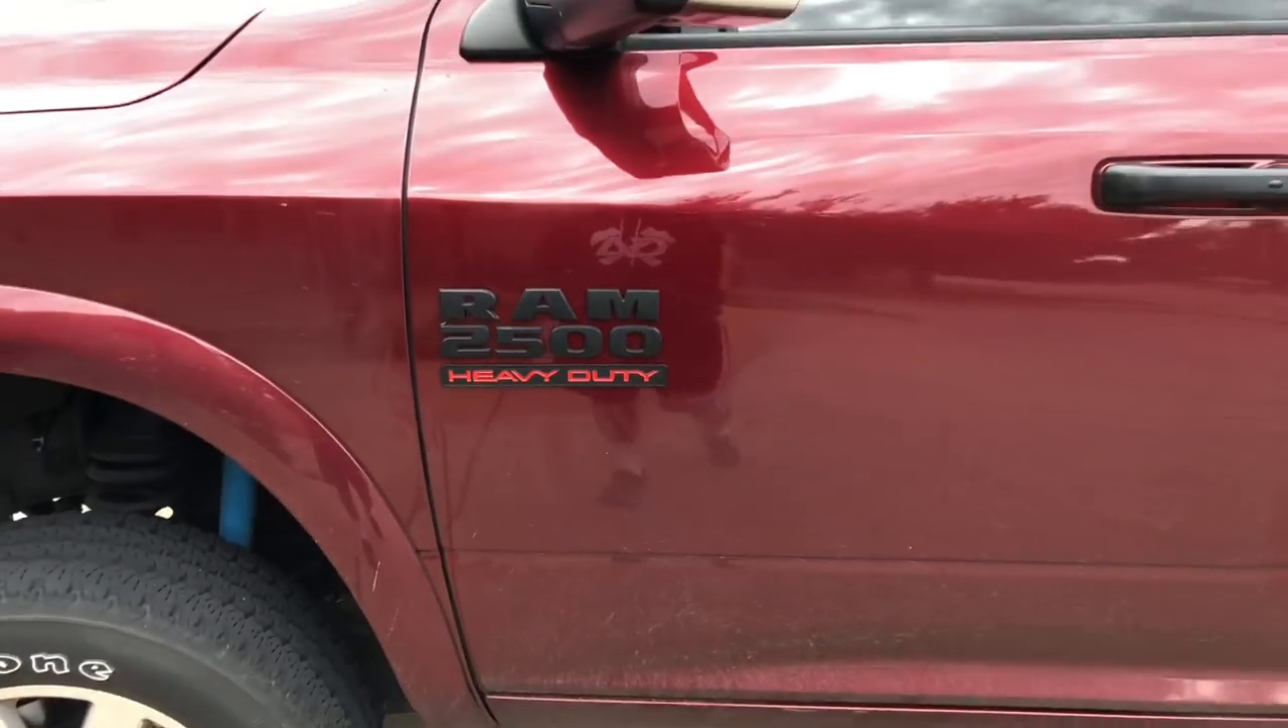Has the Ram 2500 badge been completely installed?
Yes.